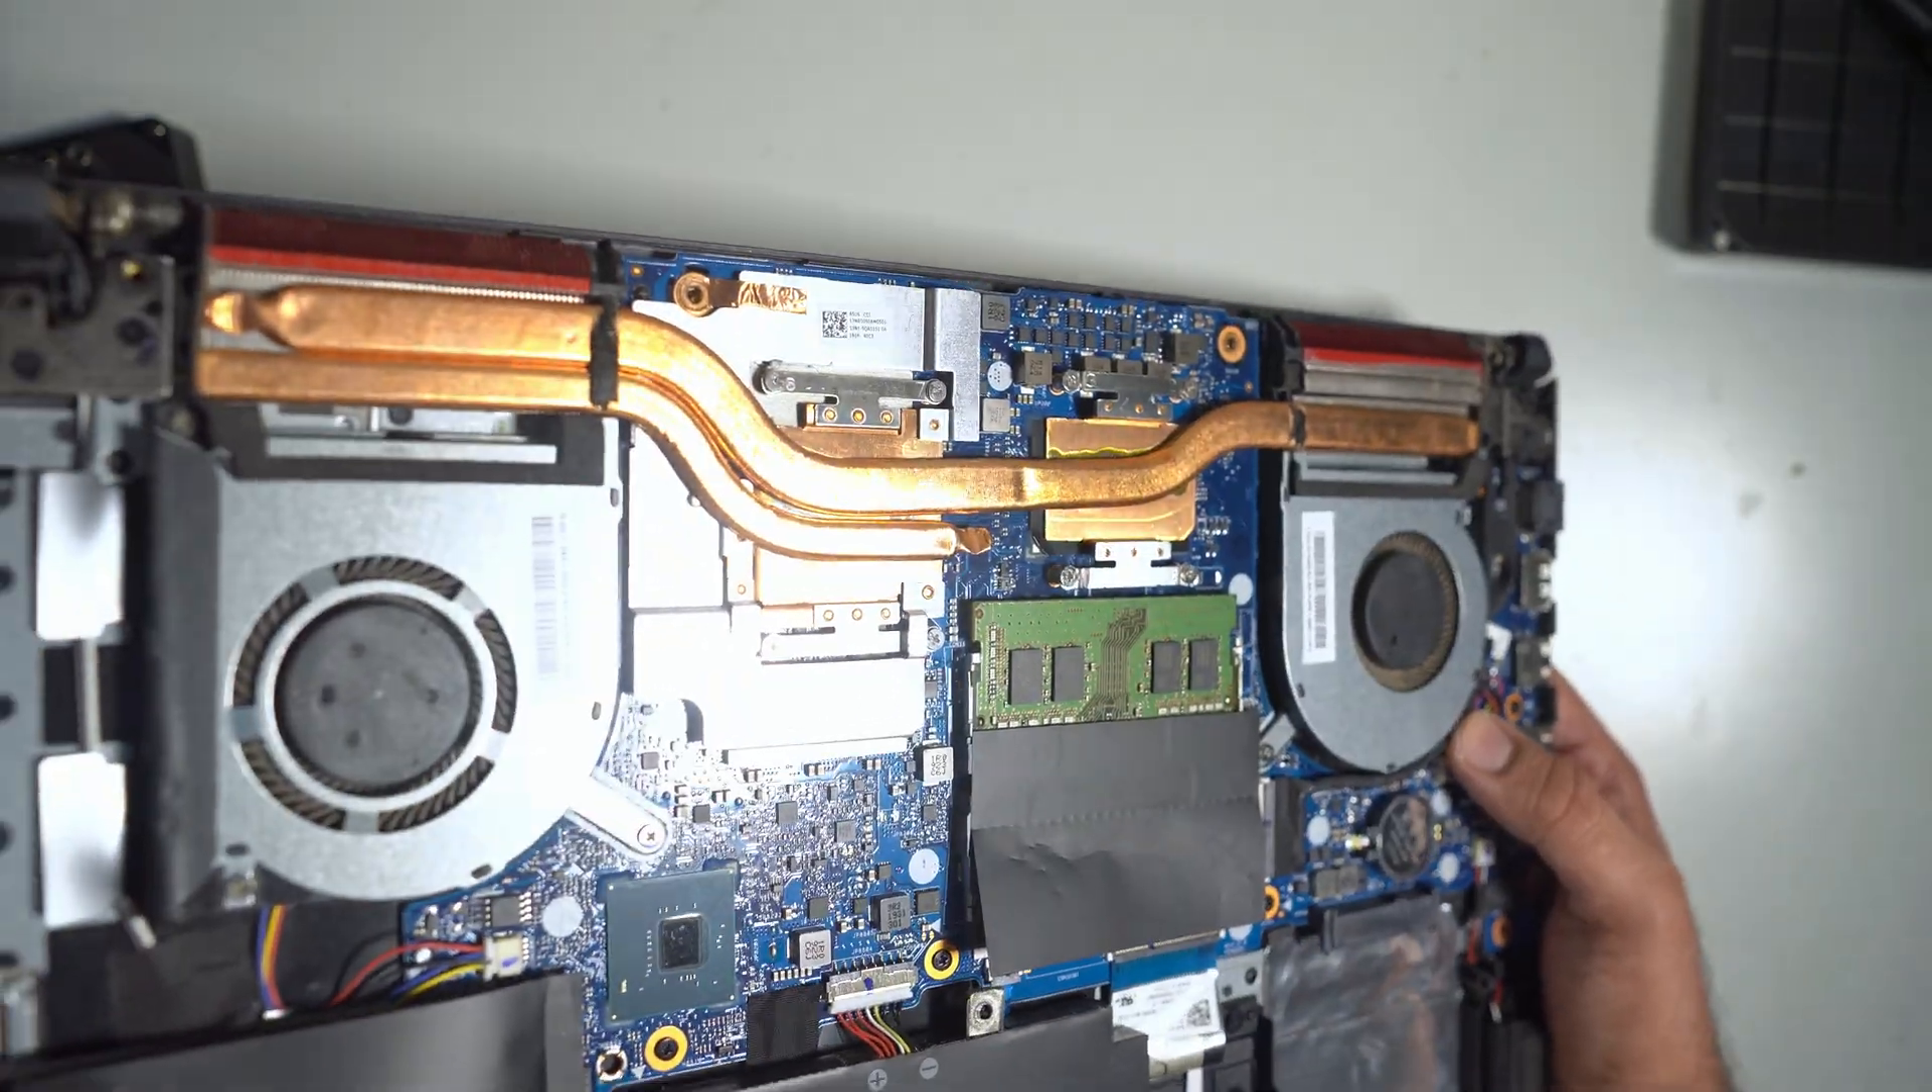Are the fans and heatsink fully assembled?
Yes.